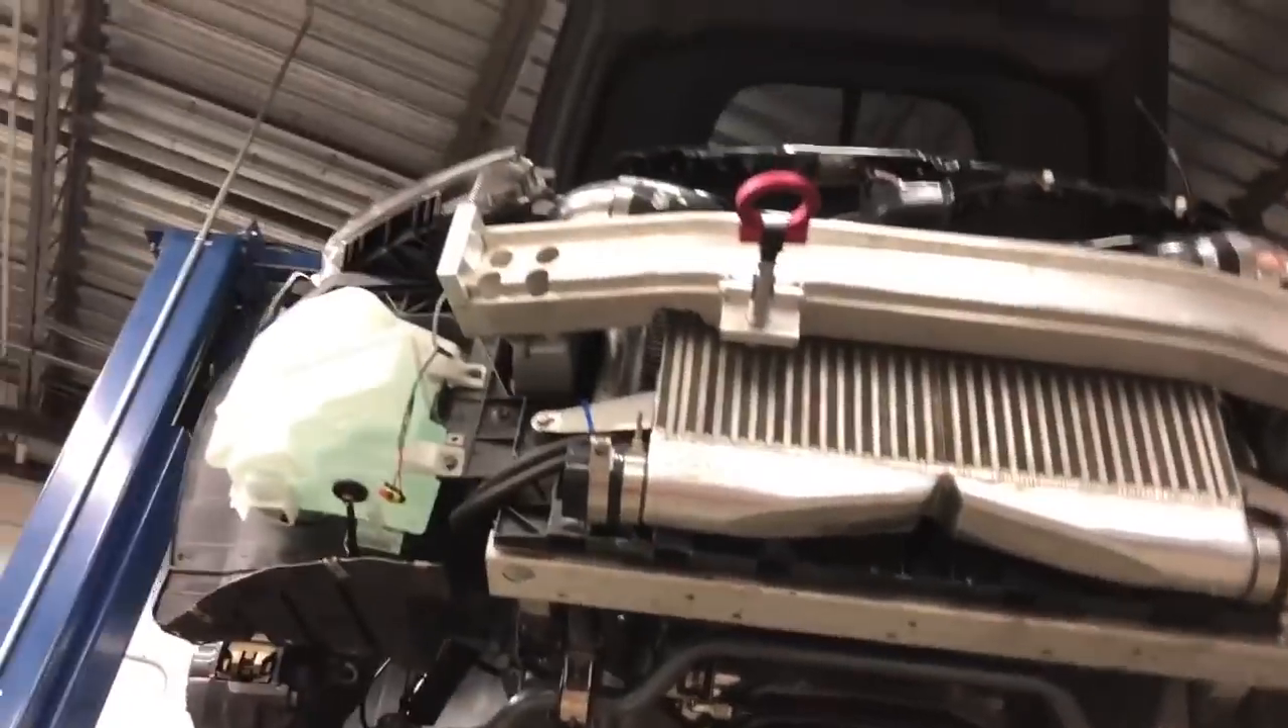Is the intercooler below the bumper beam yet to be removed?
Yes.